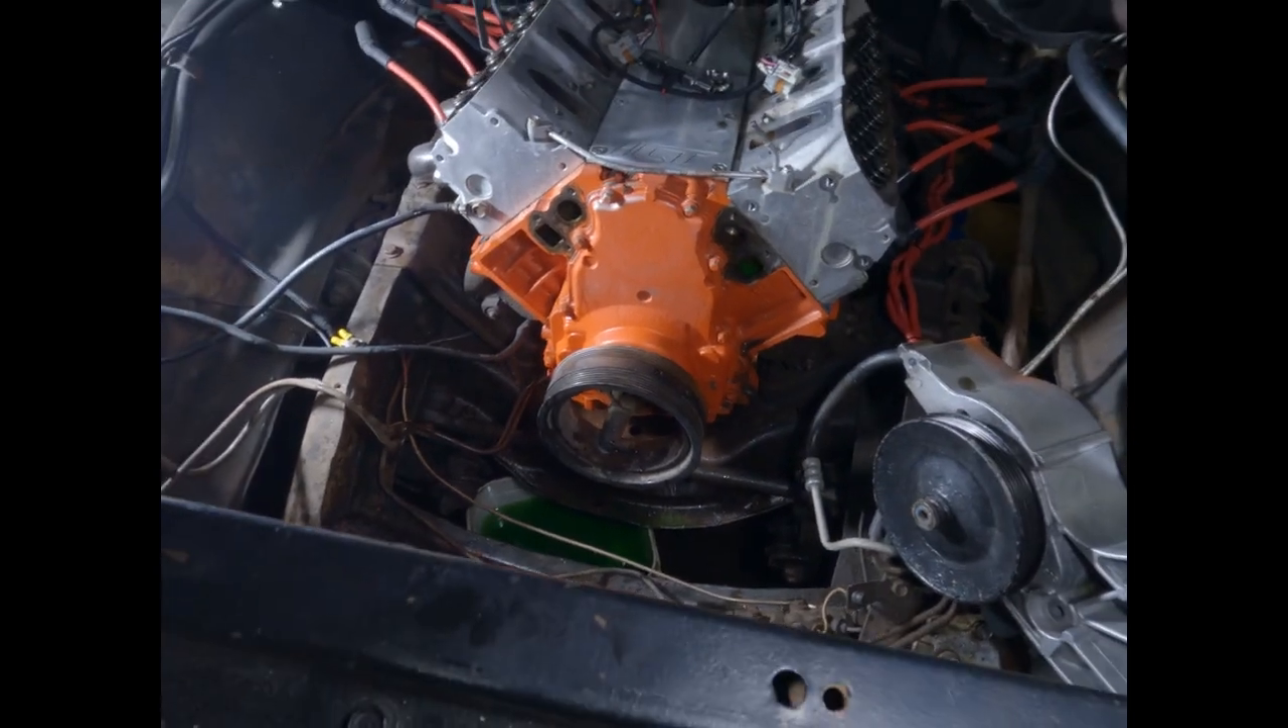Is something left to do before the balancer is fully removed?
Yes.